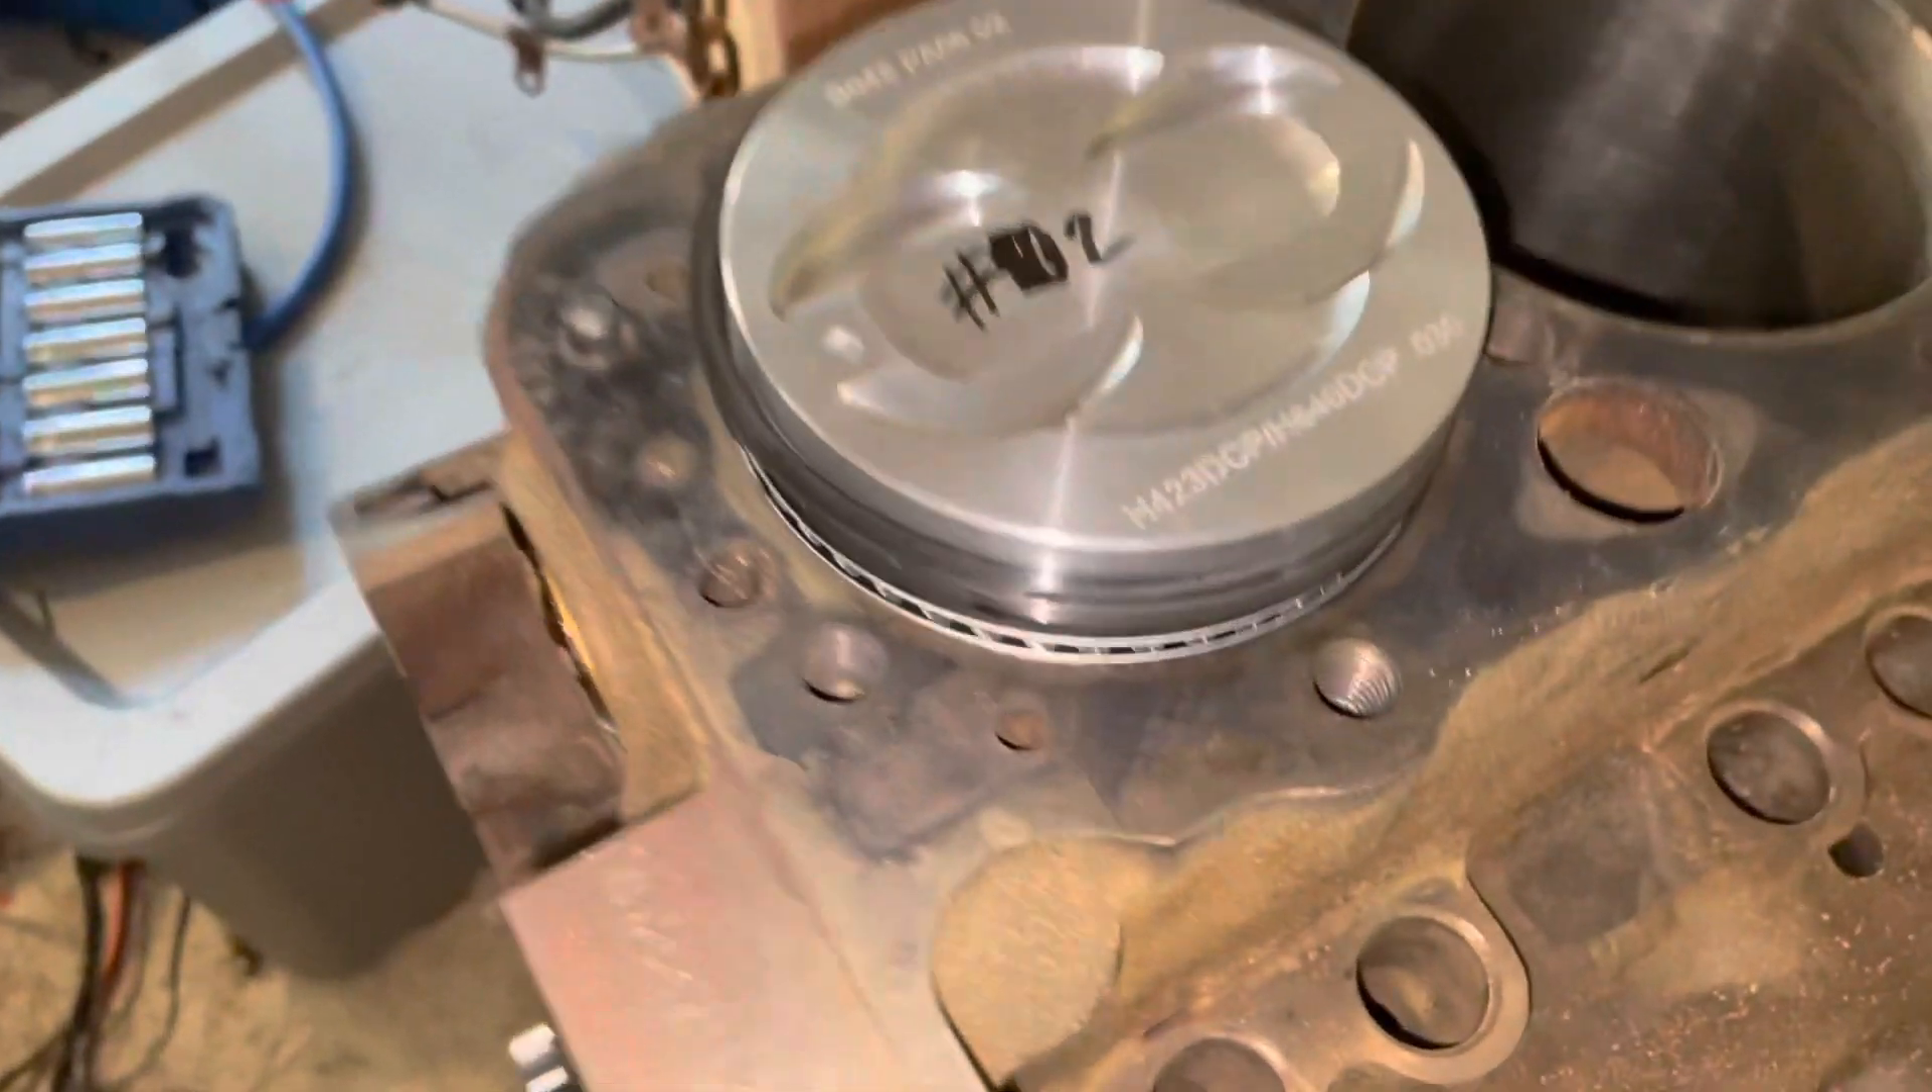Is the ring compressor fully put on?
No.